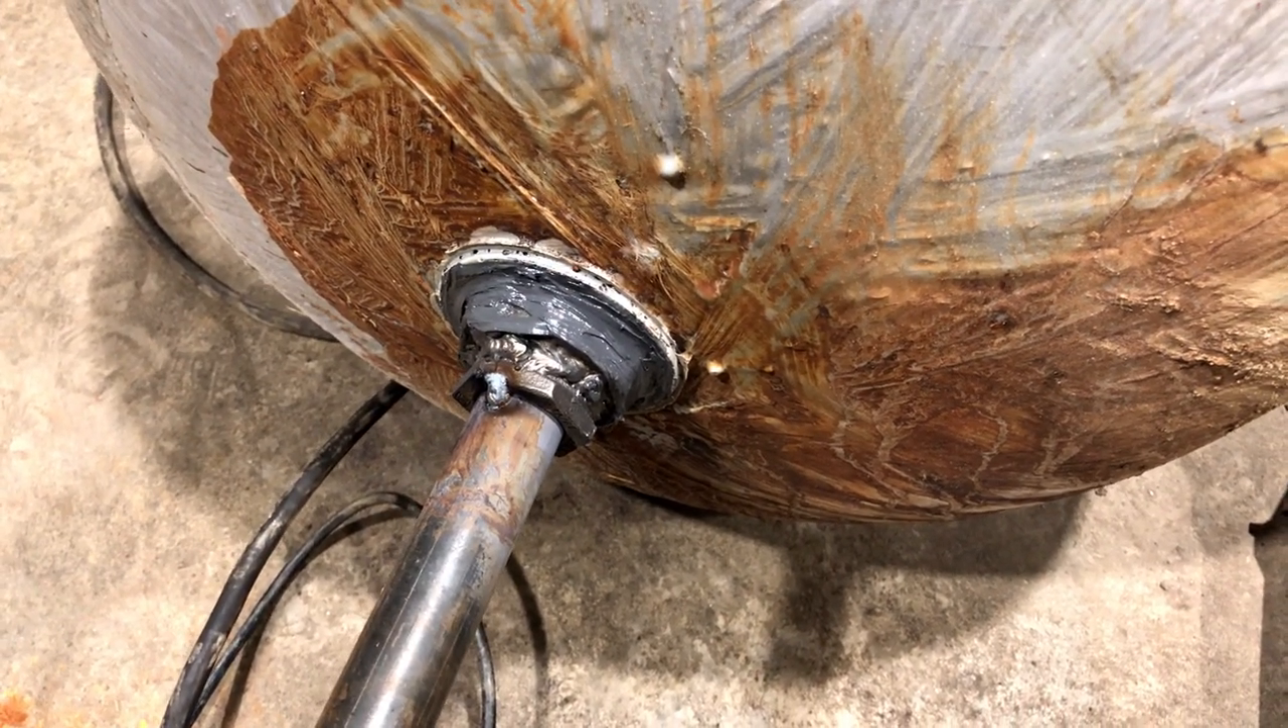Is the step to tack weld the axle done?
Yes.